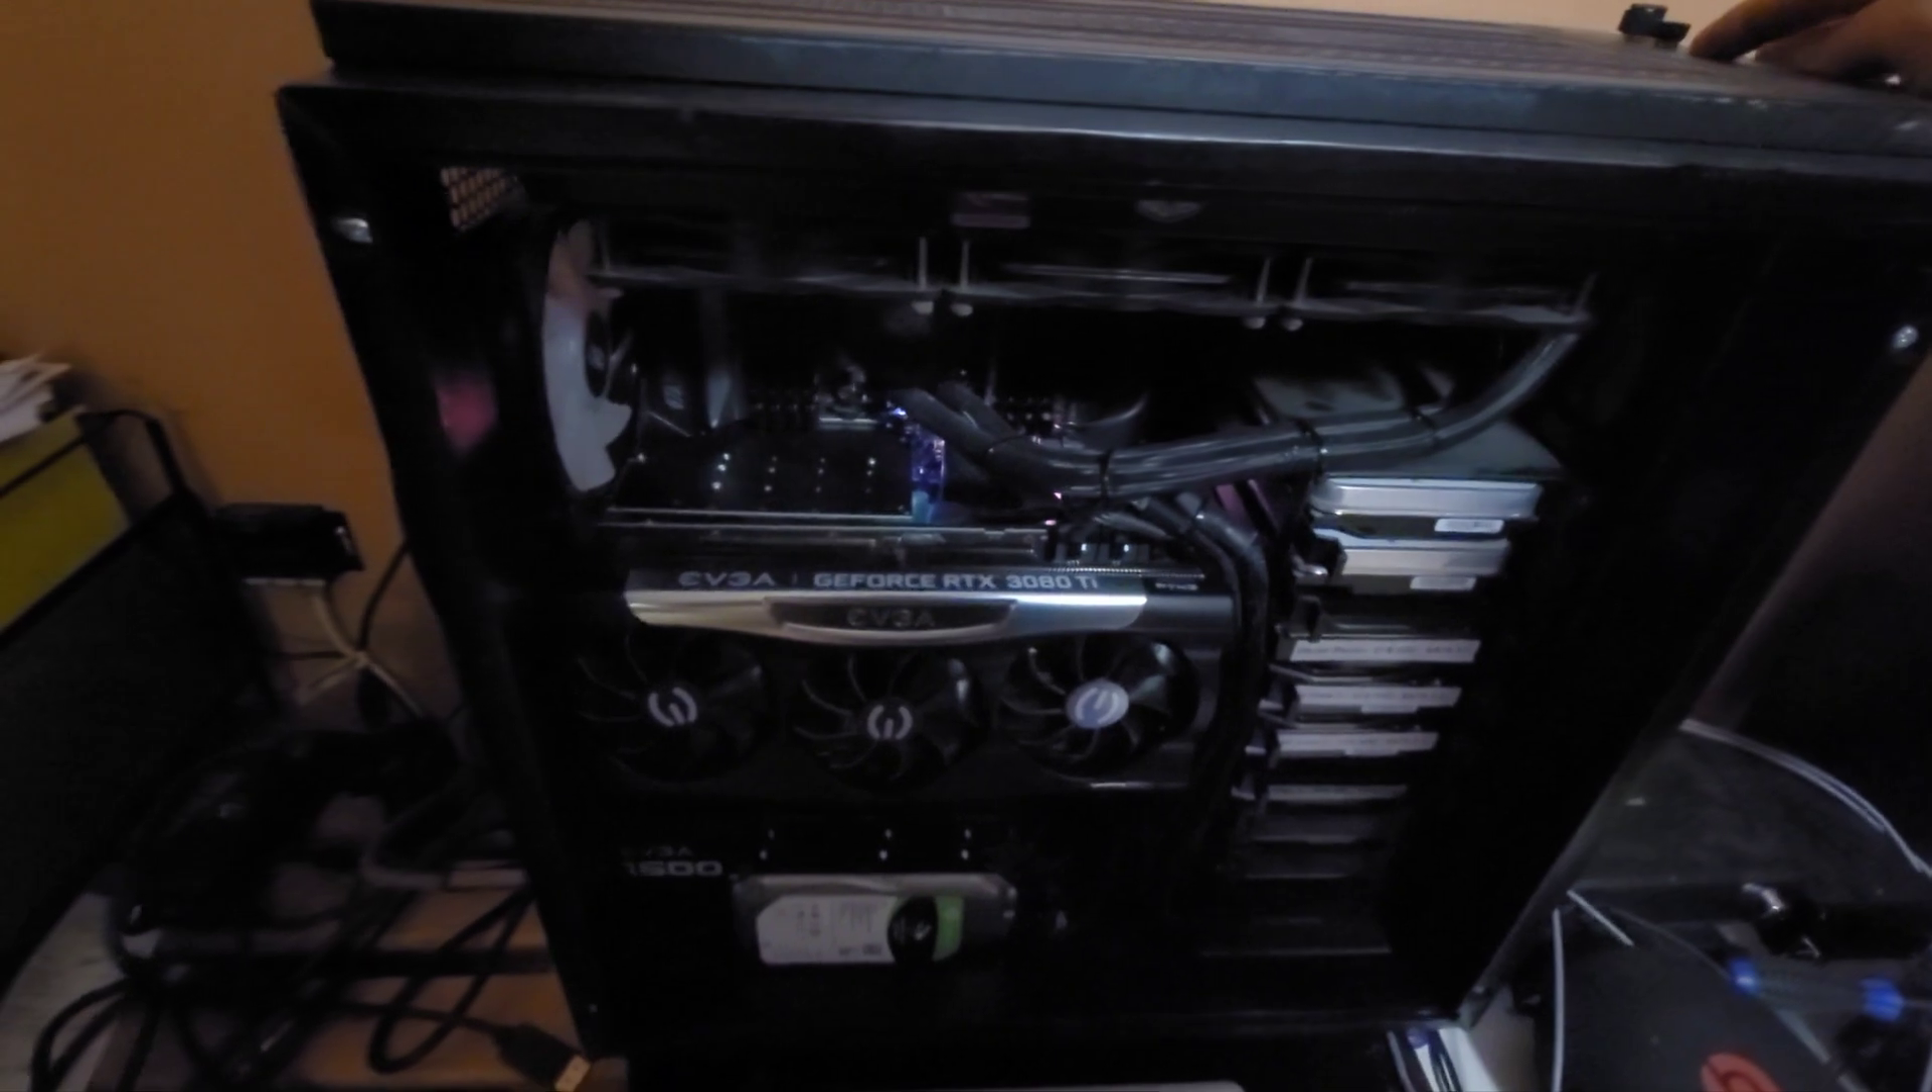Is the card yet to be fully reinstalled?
No.